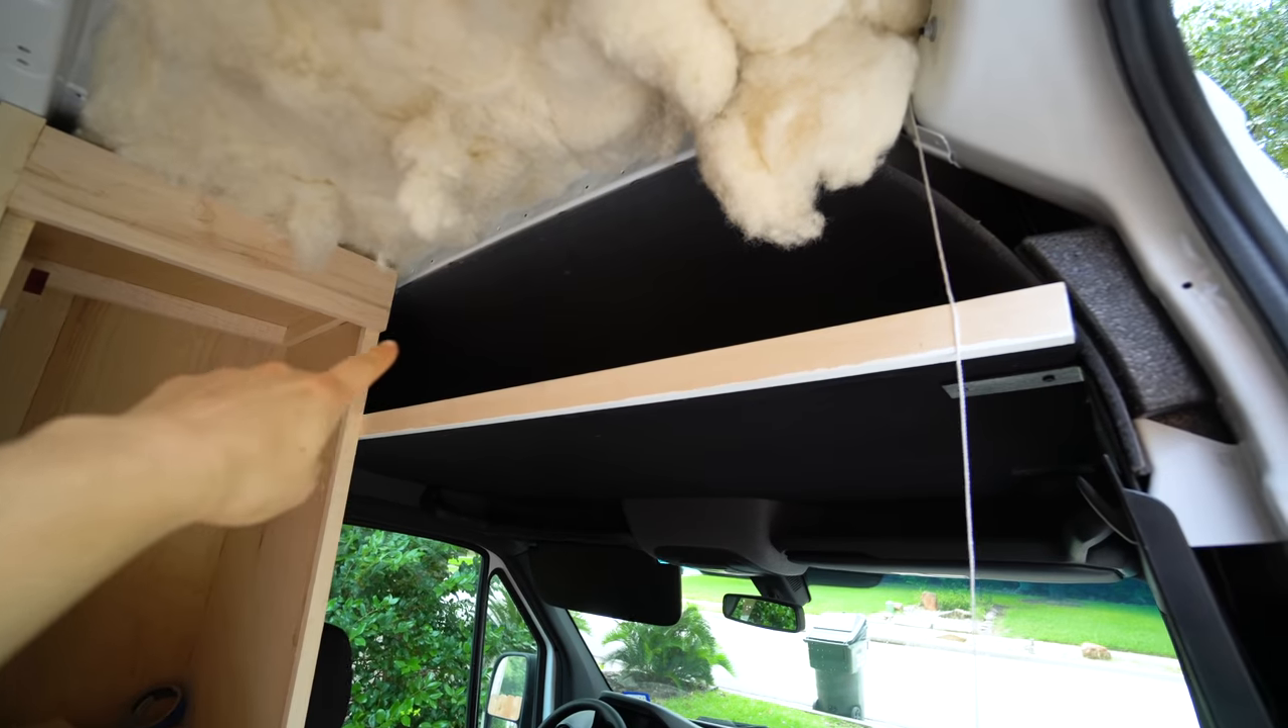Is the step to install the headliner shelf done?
Yes.